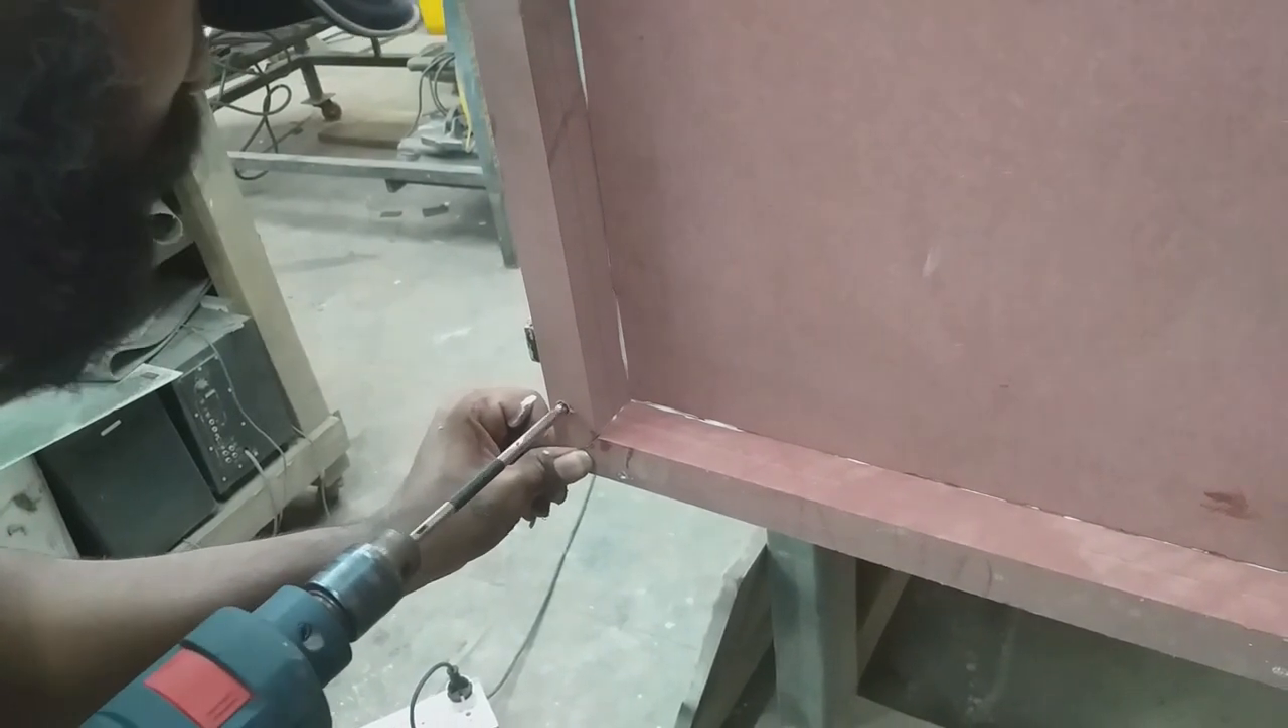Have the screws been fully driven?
No.